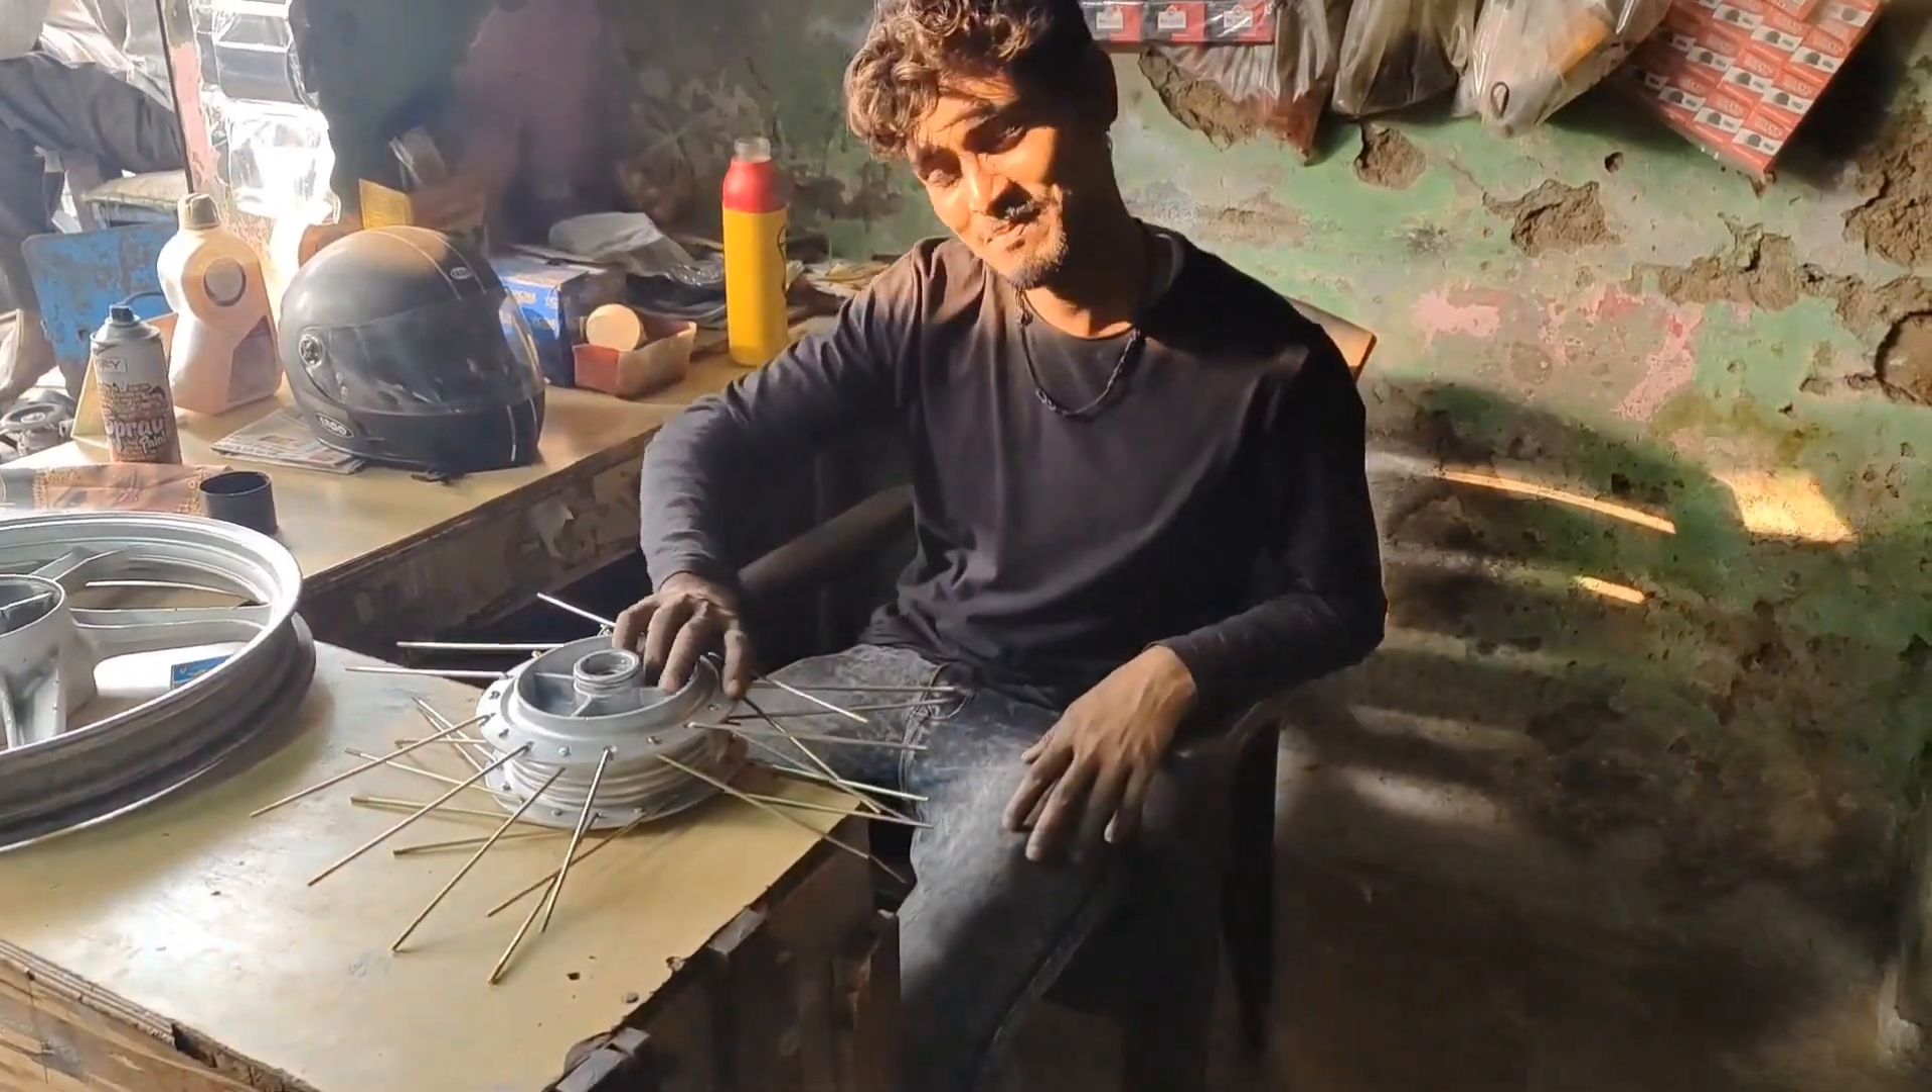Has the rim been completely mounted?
No.